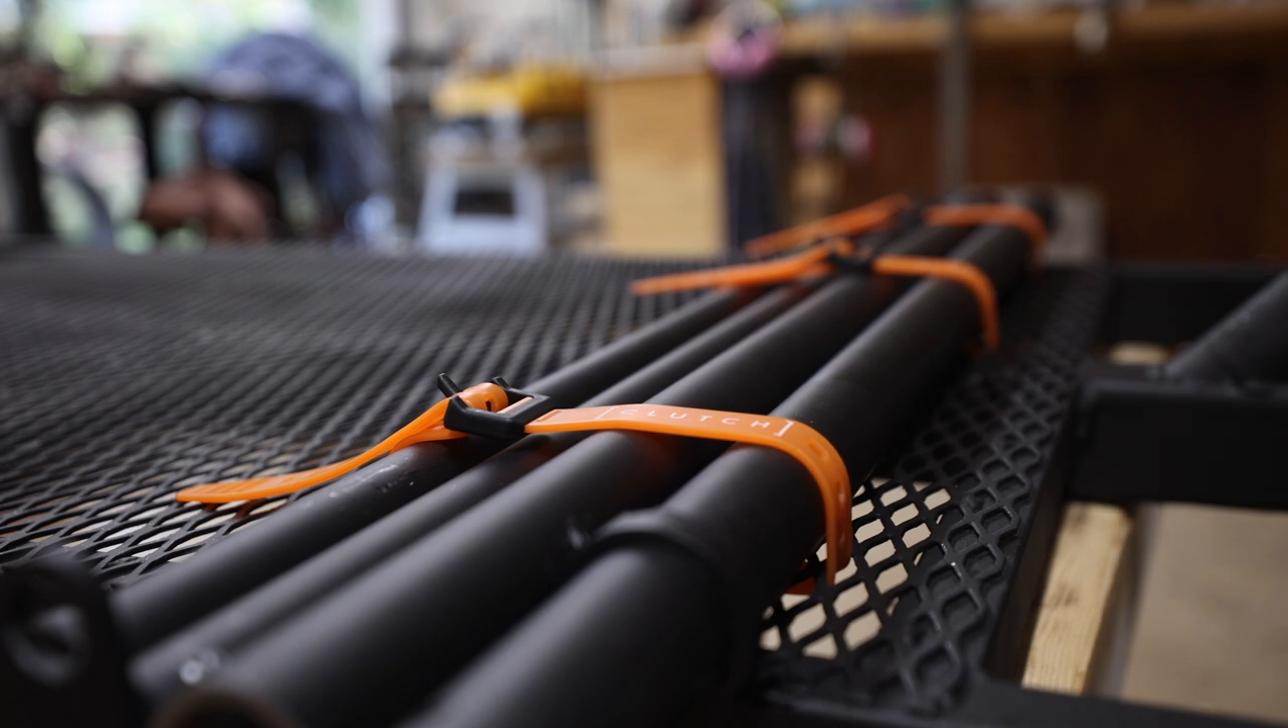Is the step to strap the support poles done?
Yes.